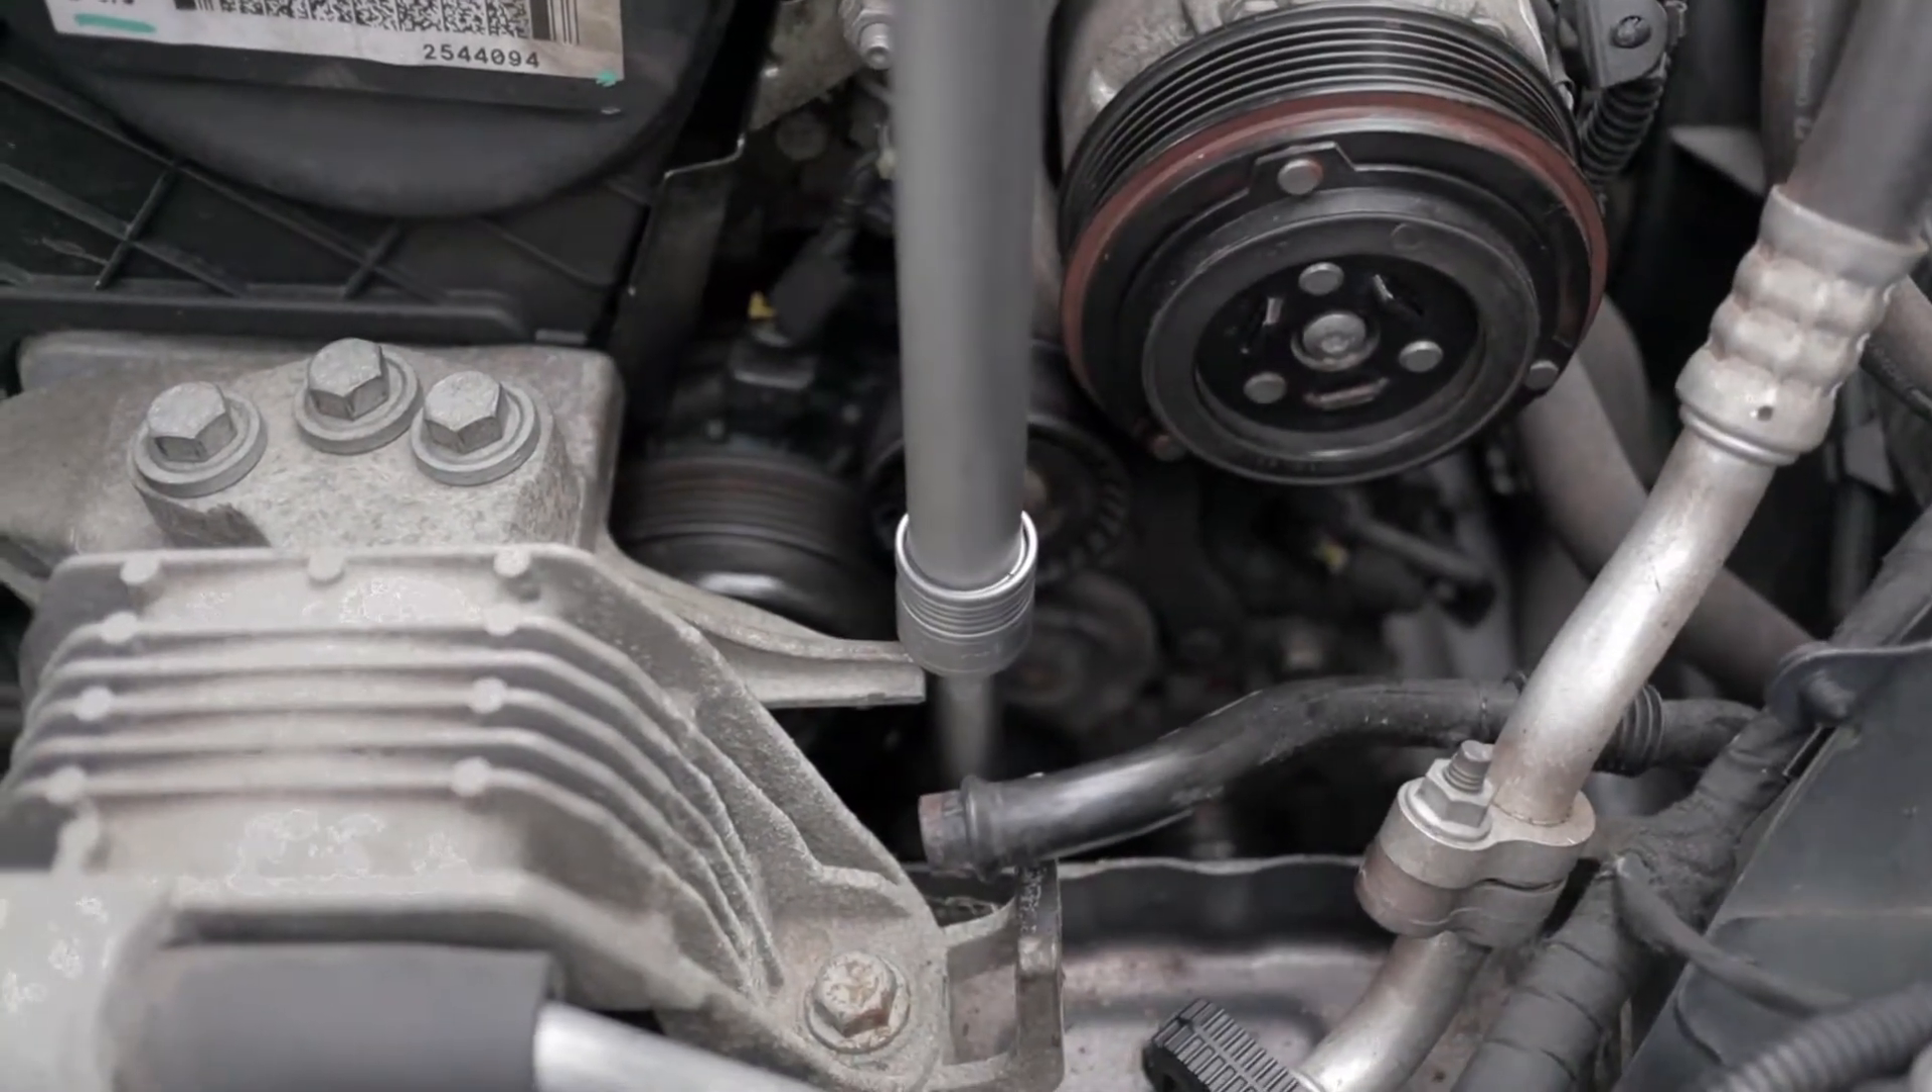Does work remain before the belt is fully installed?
Yes.